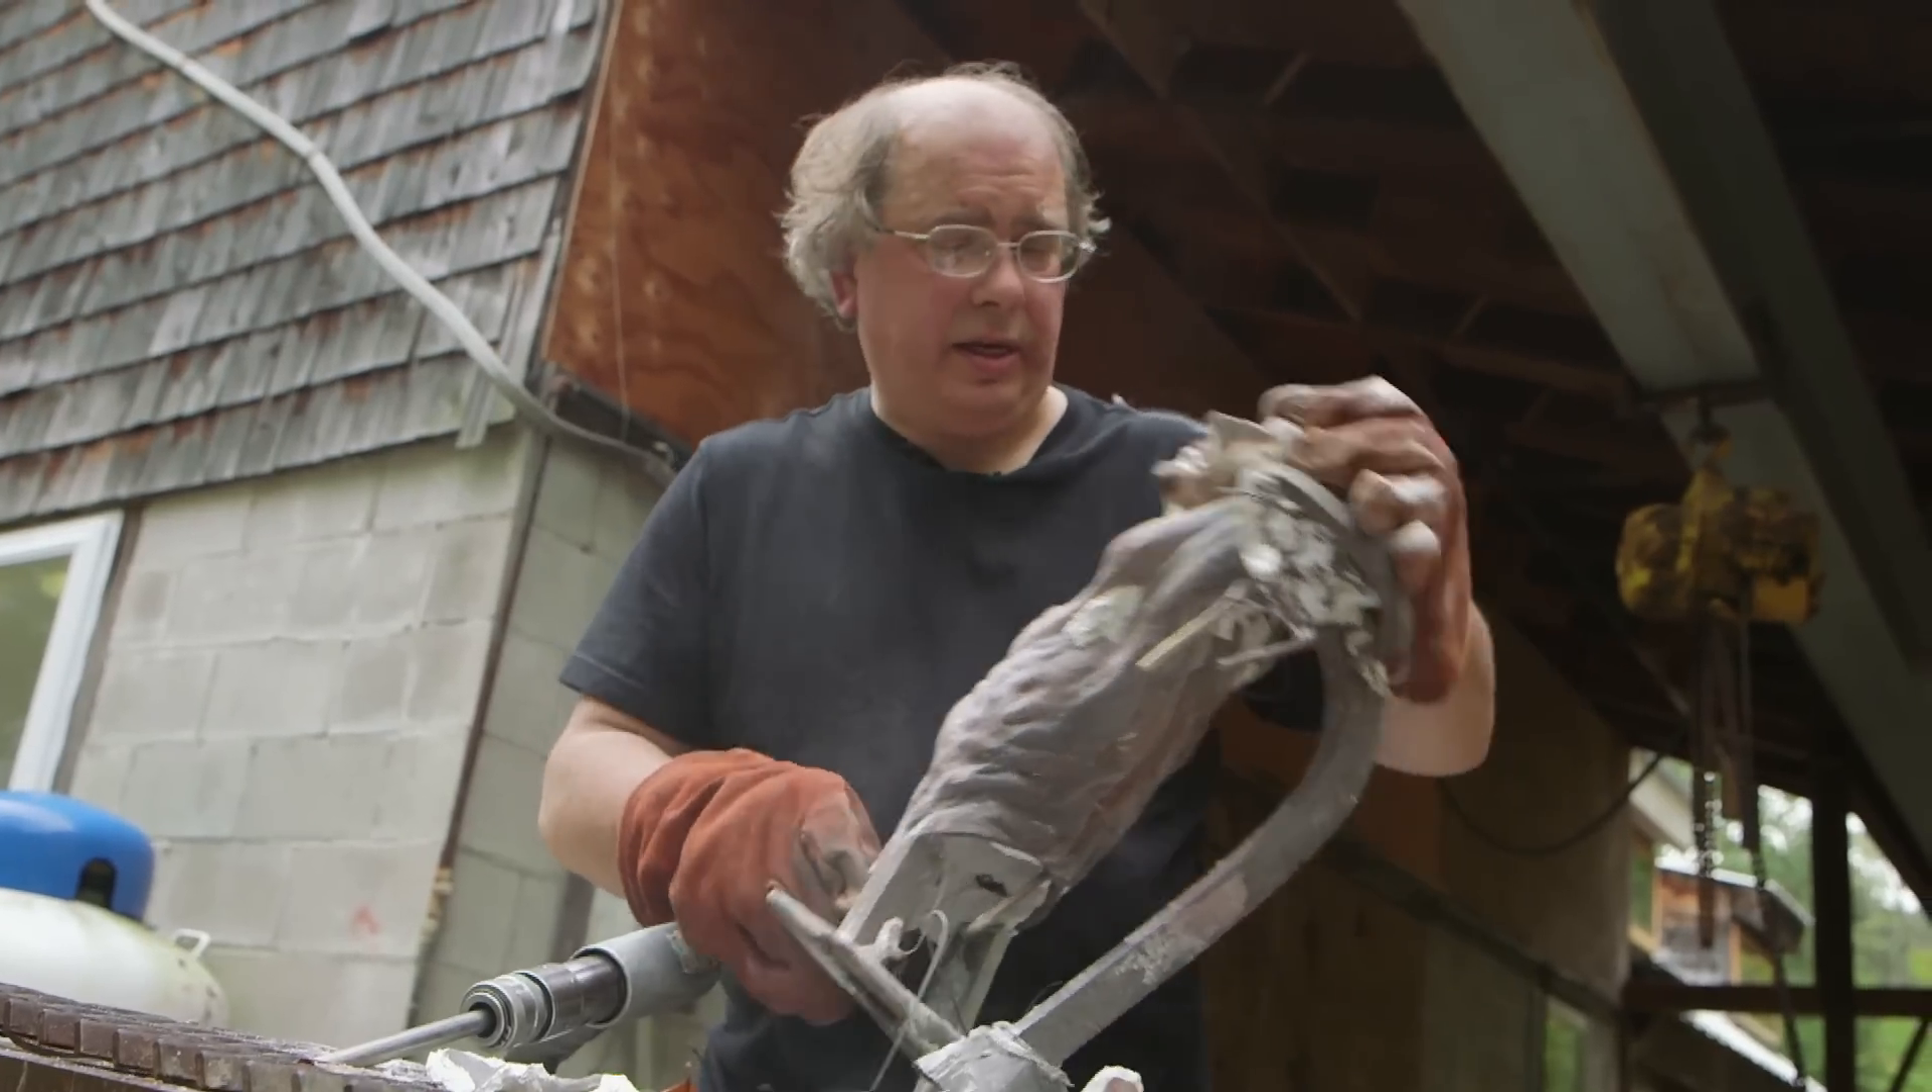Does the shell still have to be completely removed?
Yes.